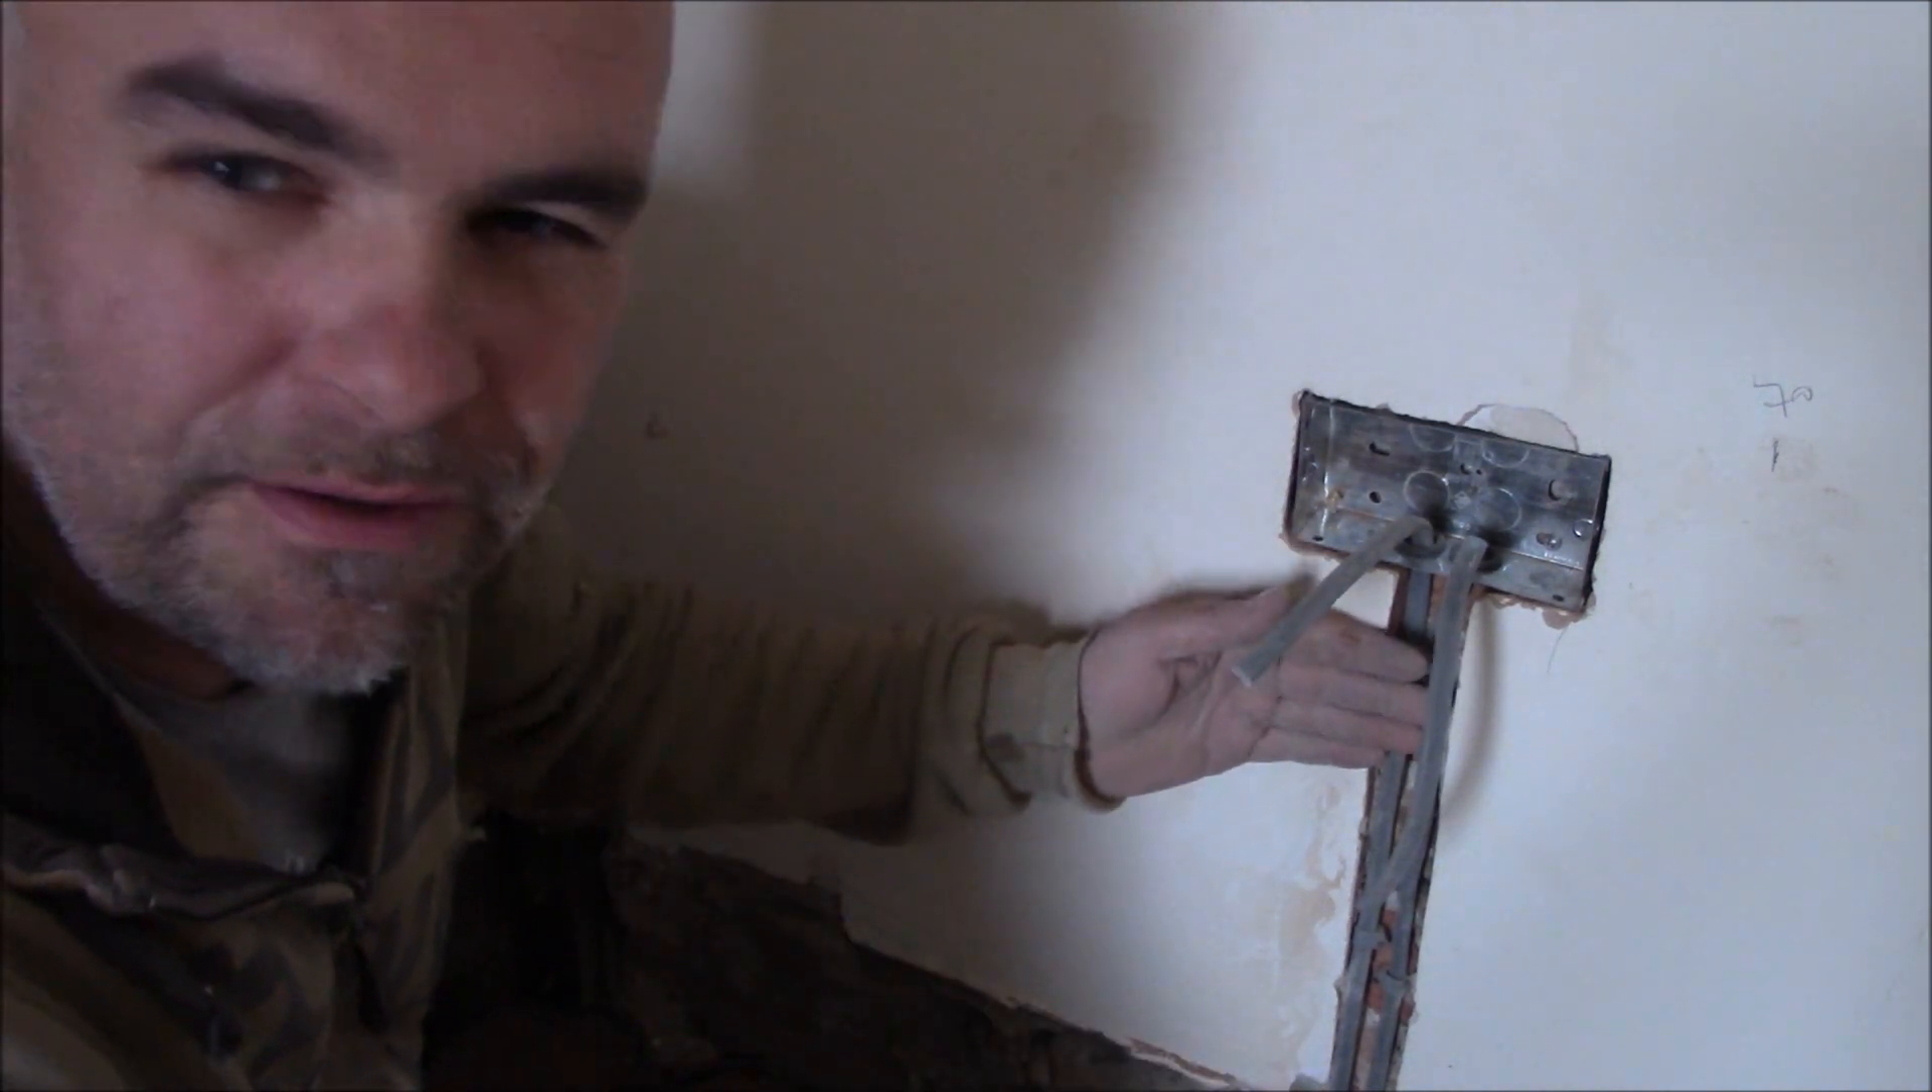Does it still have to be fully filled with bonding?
Yes.